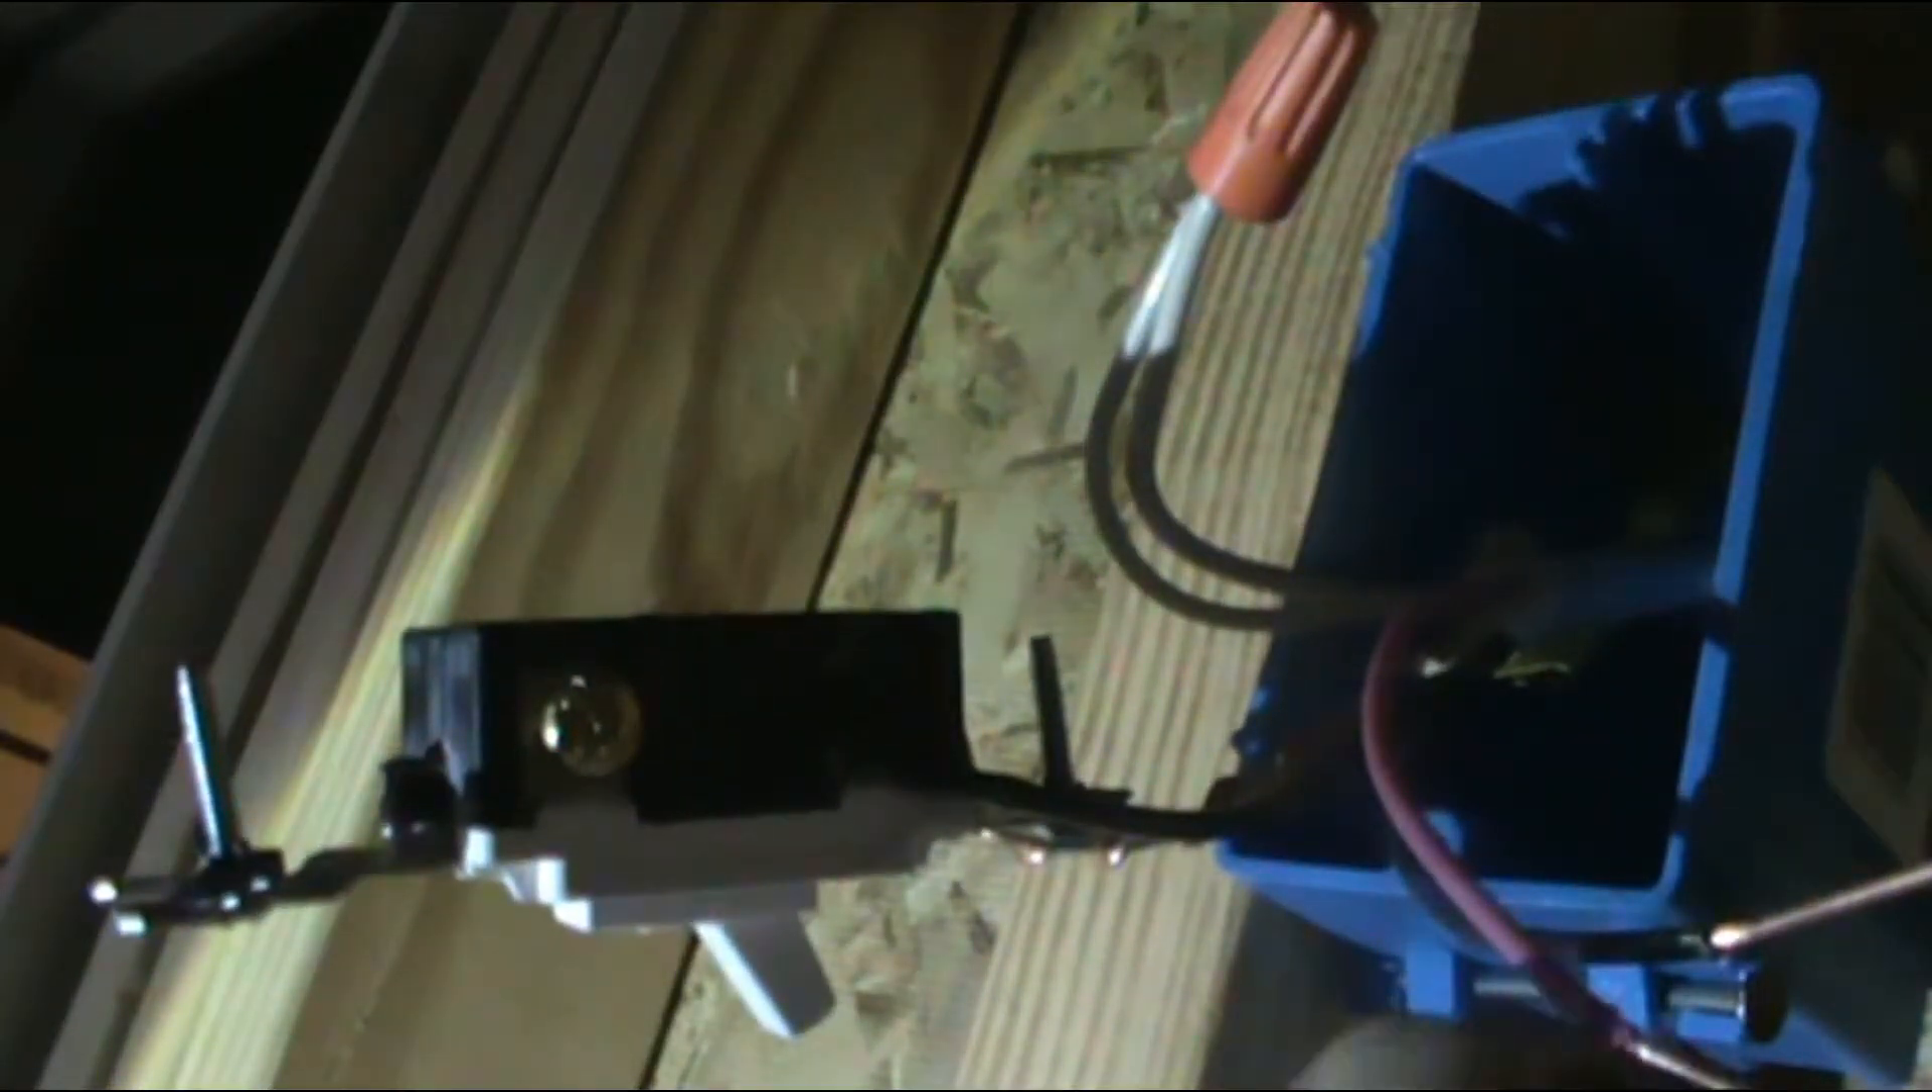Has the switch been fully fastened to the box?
No.